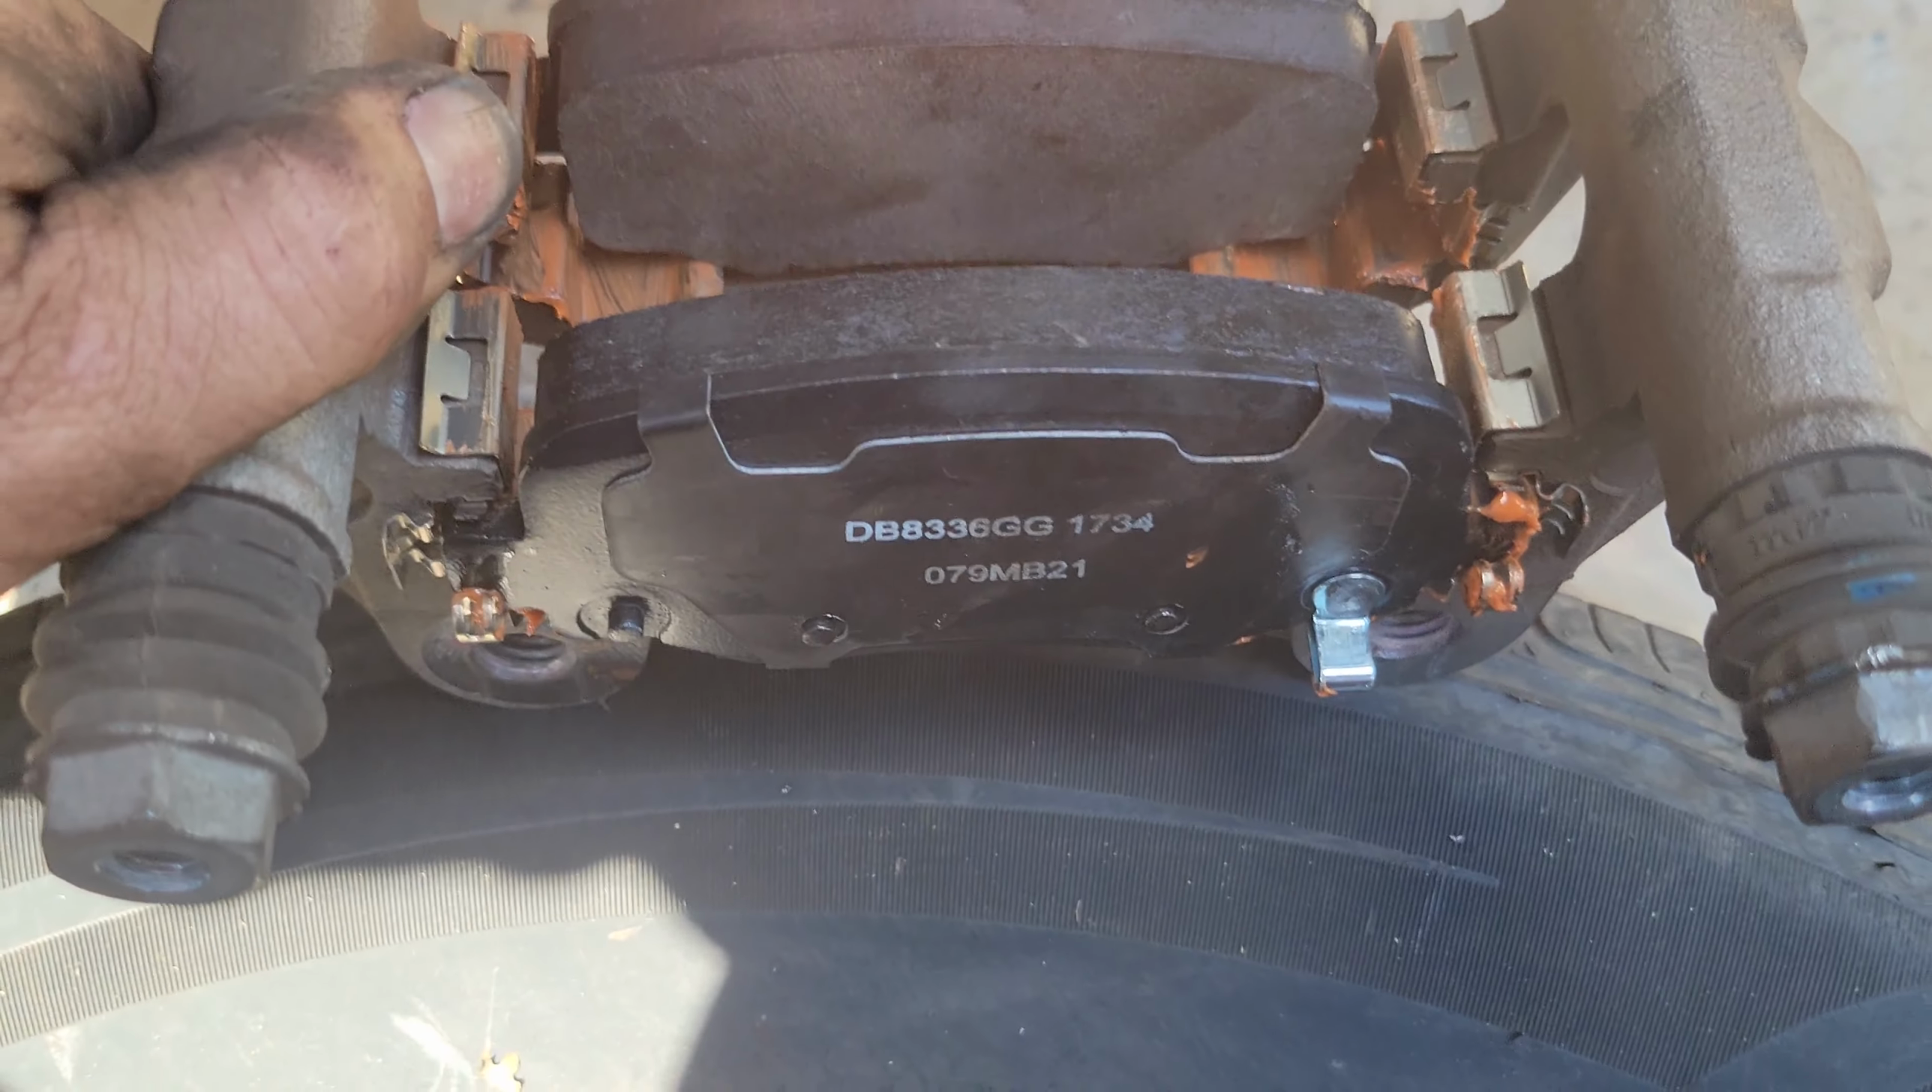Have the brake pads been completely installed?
Yes.